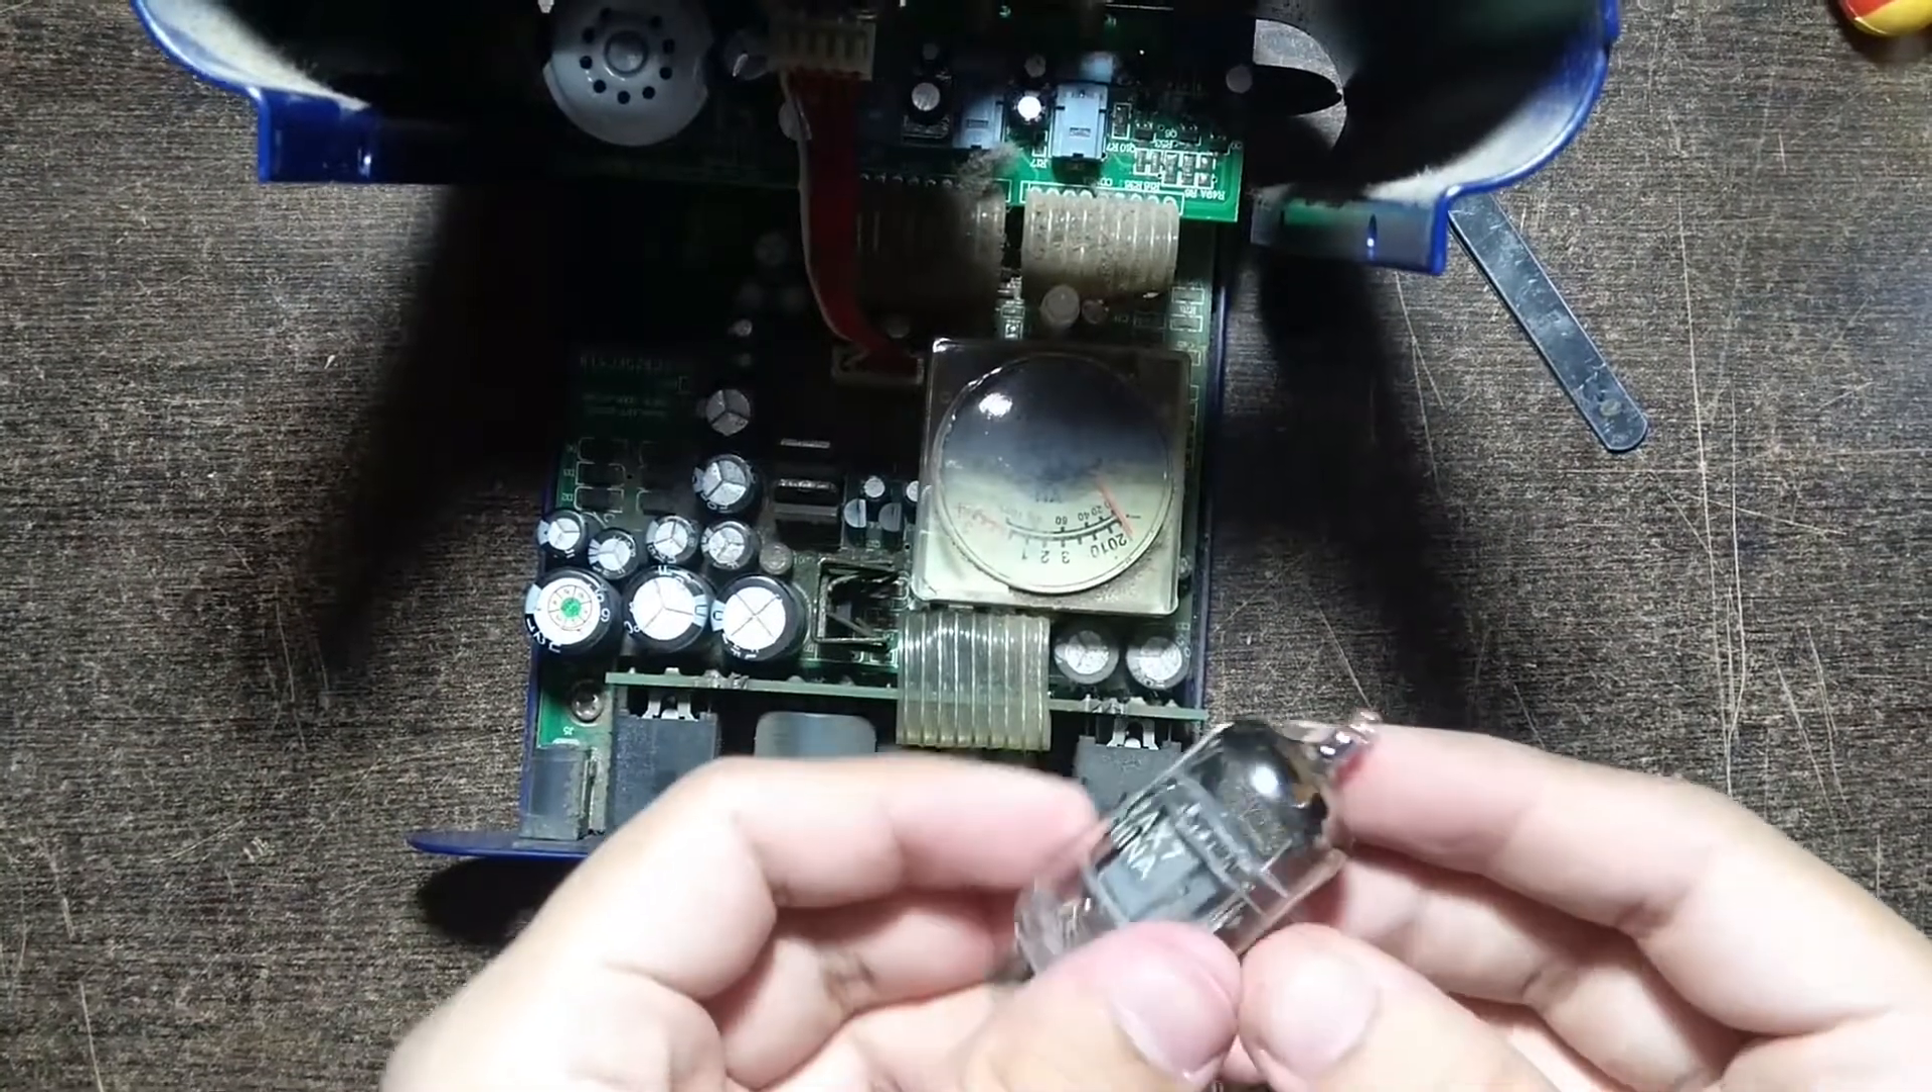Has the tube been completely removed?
Yes.